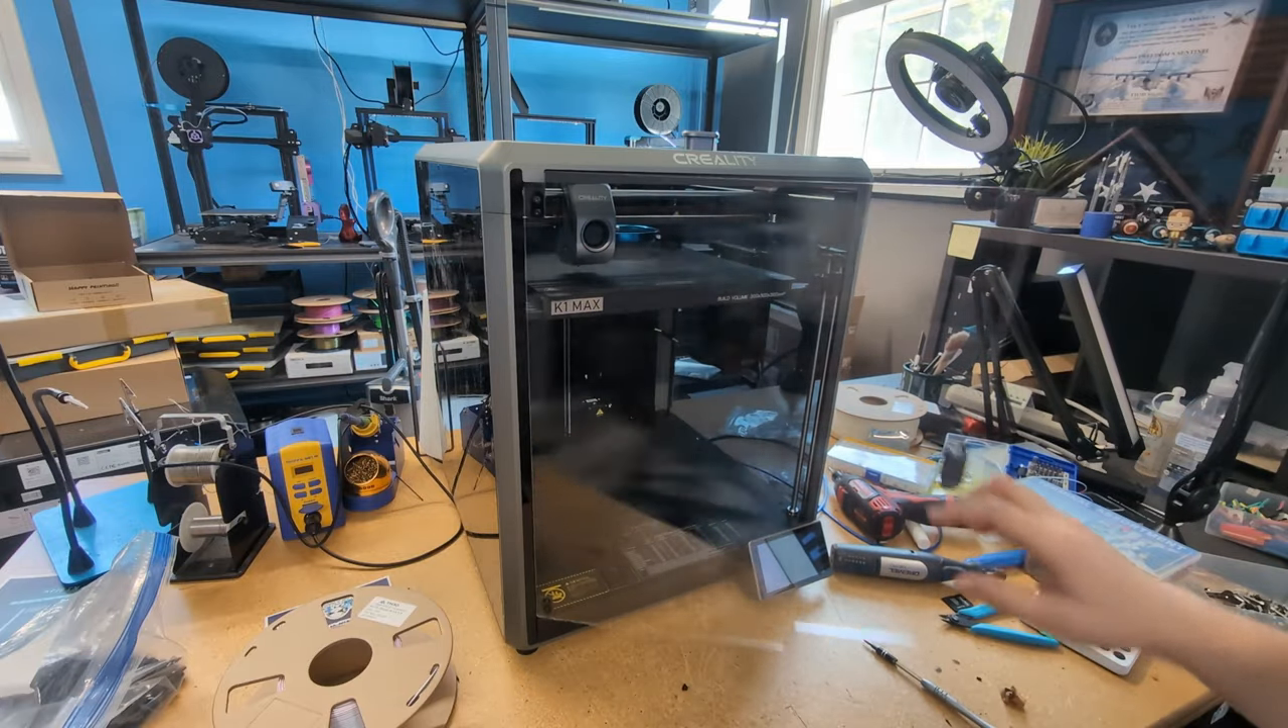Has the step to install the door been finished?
Yes.